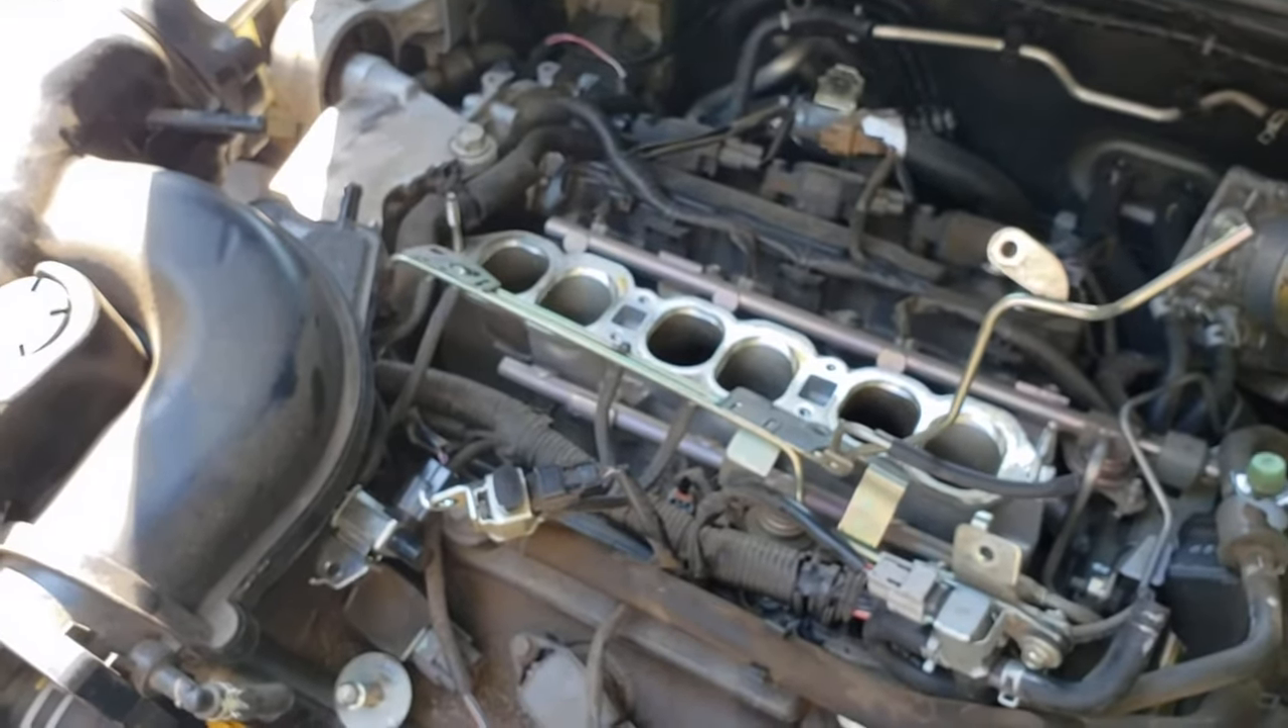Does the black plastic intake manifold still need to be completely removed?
No.